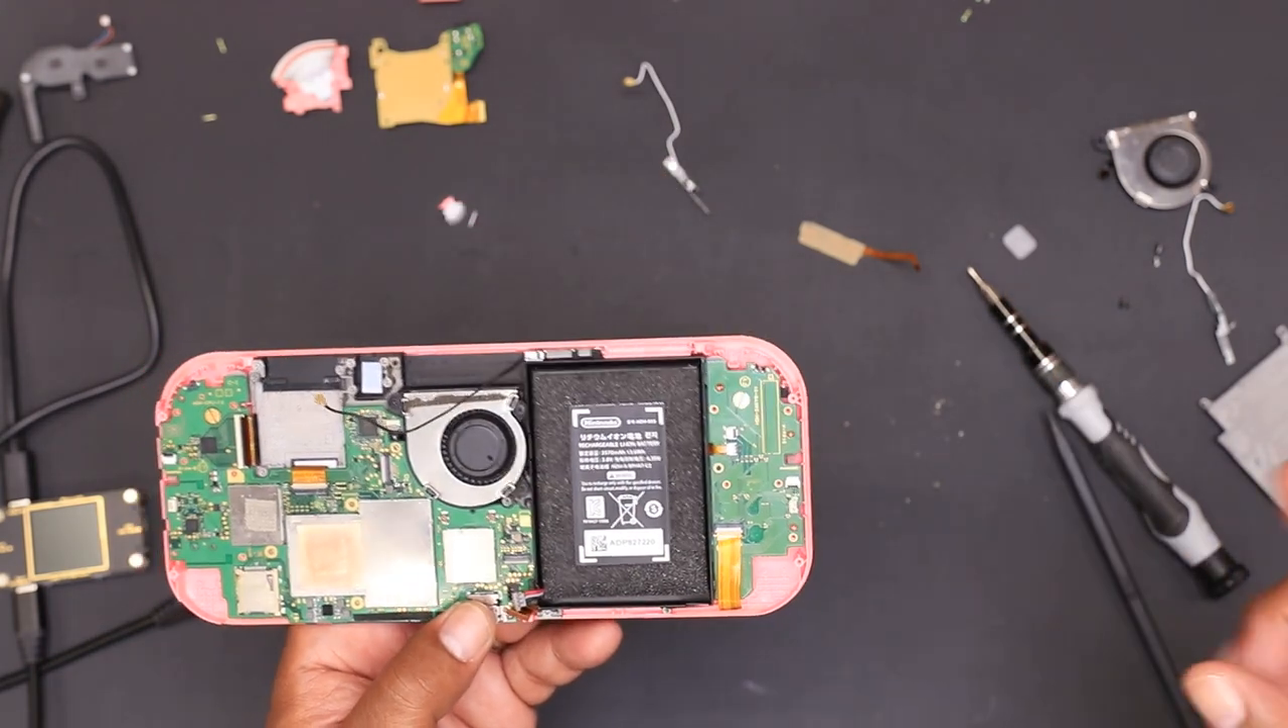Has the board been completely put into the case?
Yes.